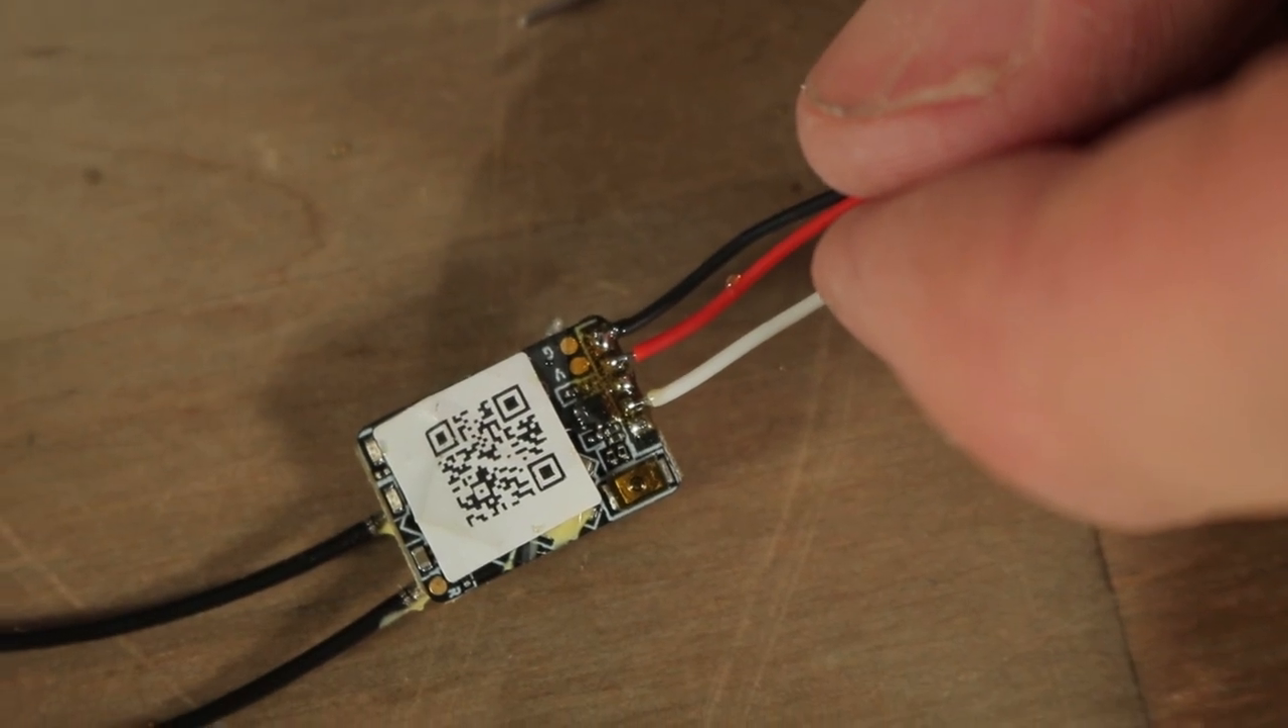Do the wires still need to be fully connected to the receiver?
No.